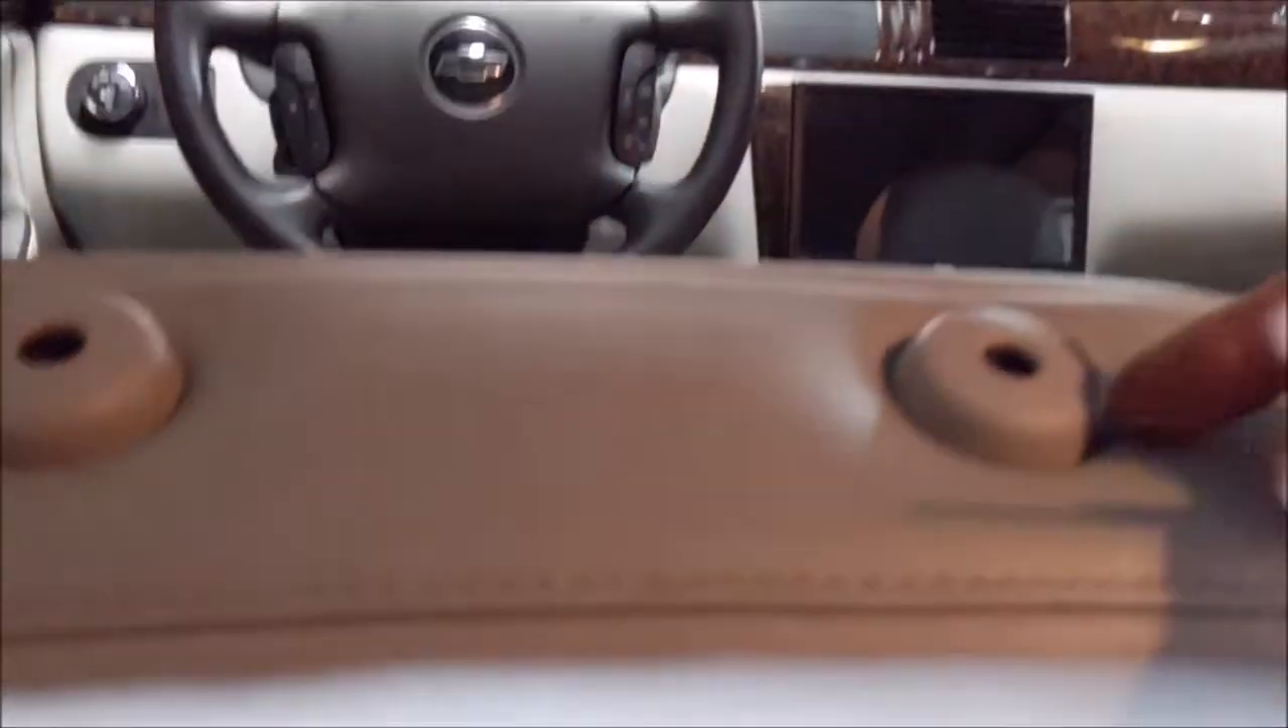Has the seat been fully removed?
No.